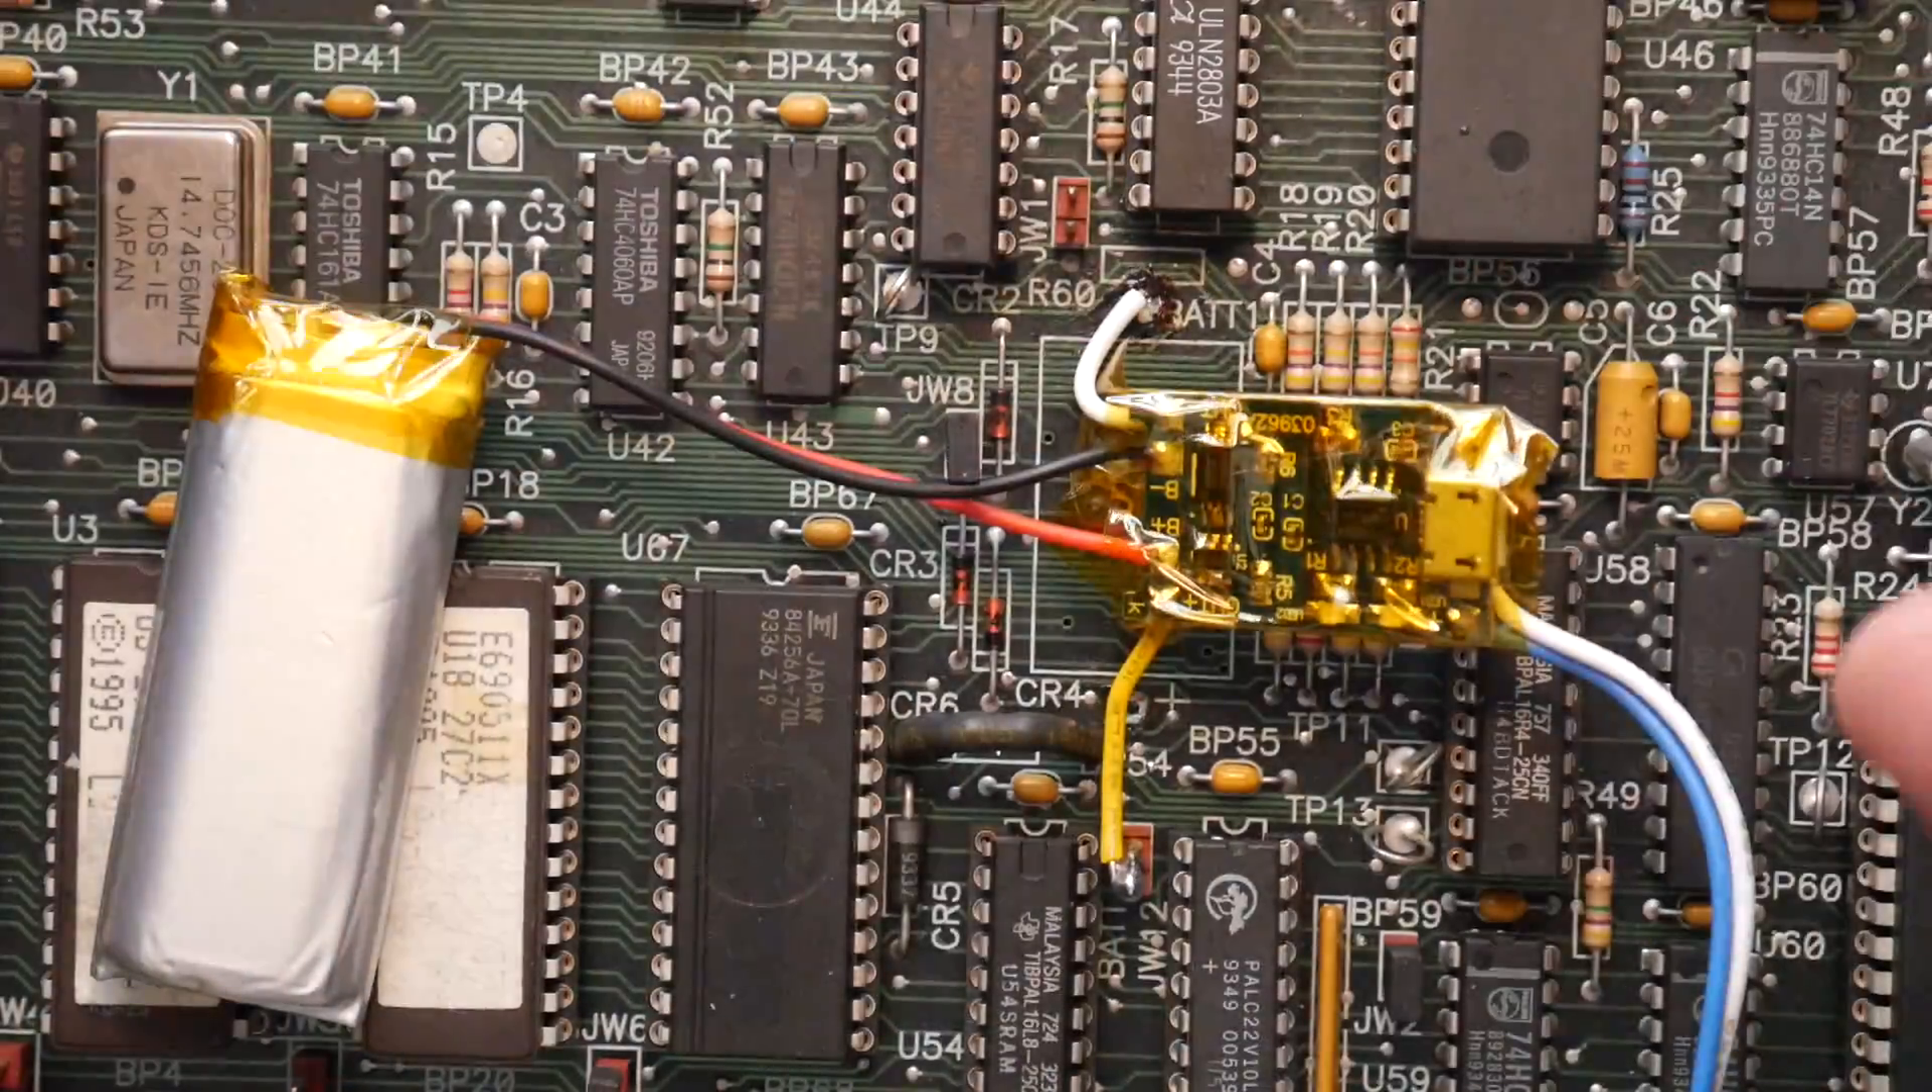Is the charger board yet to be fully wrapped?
No.